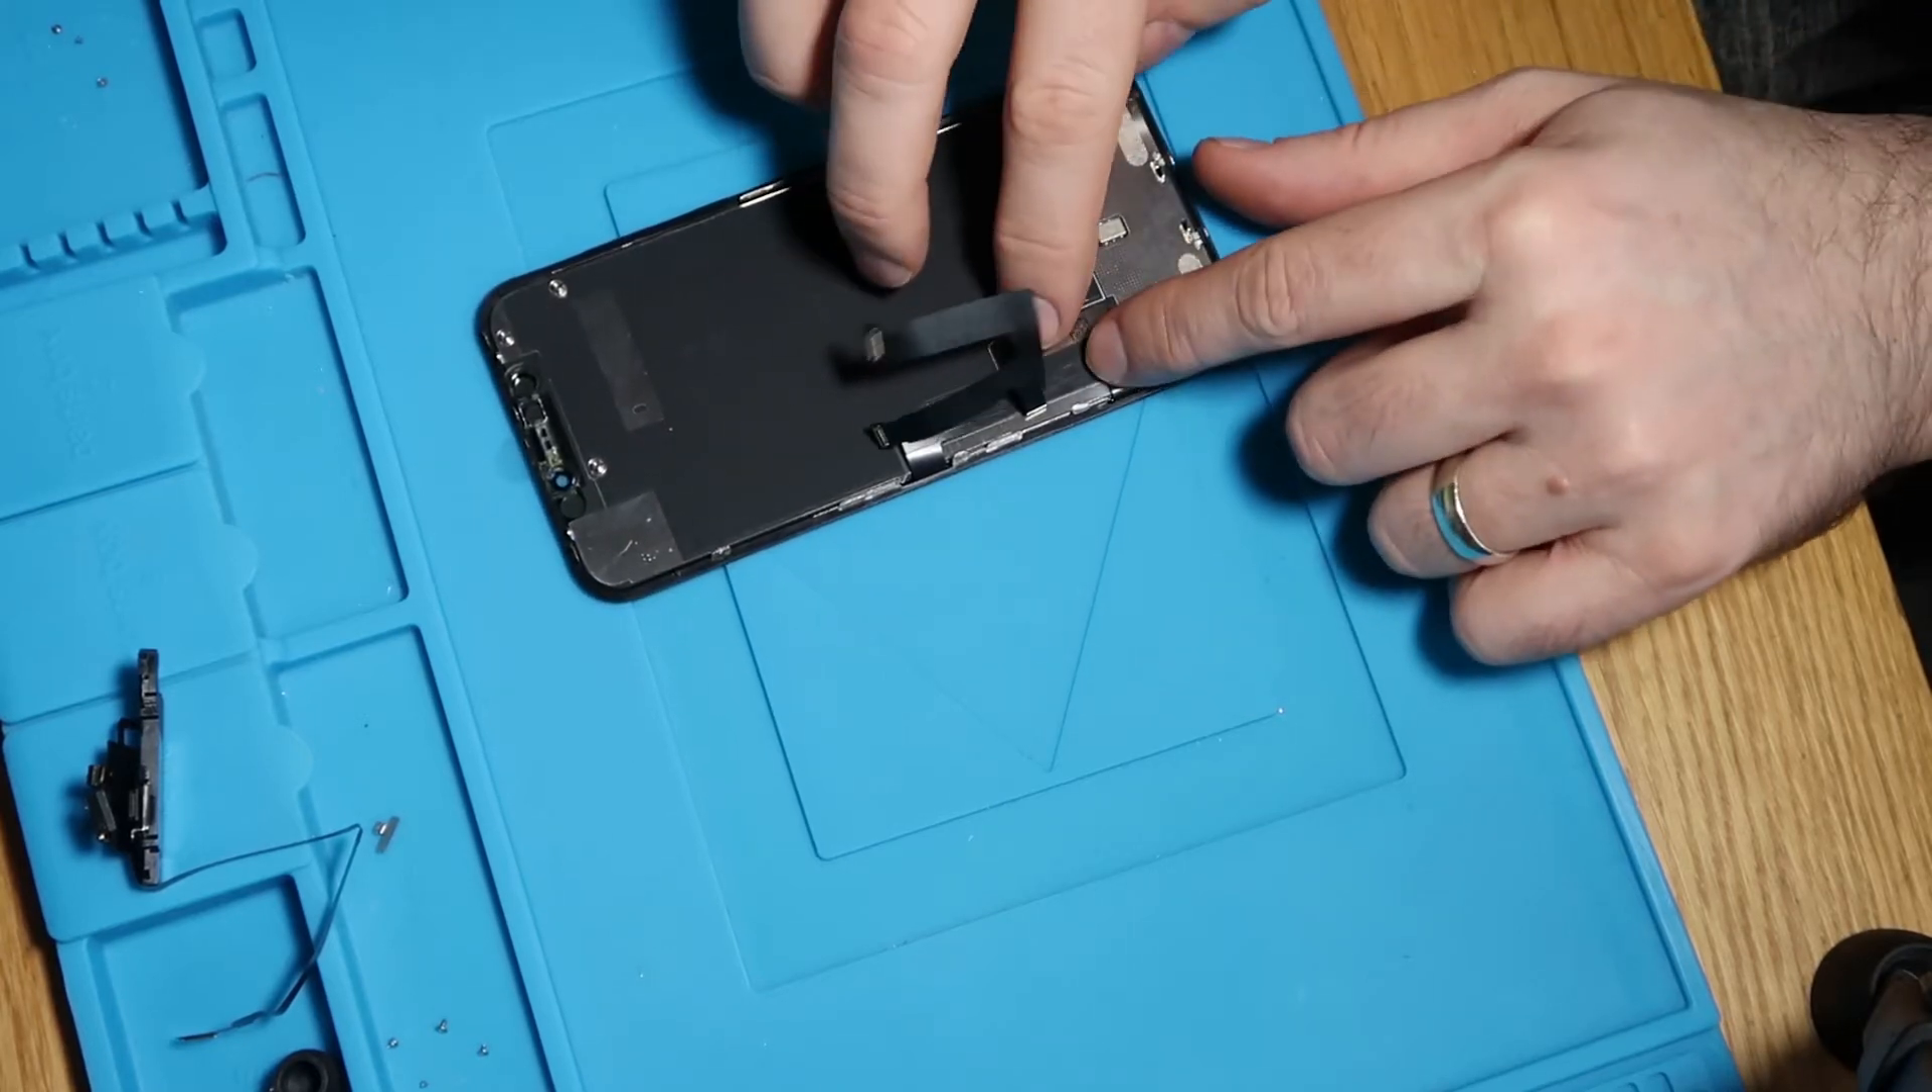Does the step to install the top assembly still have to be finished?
Yes.